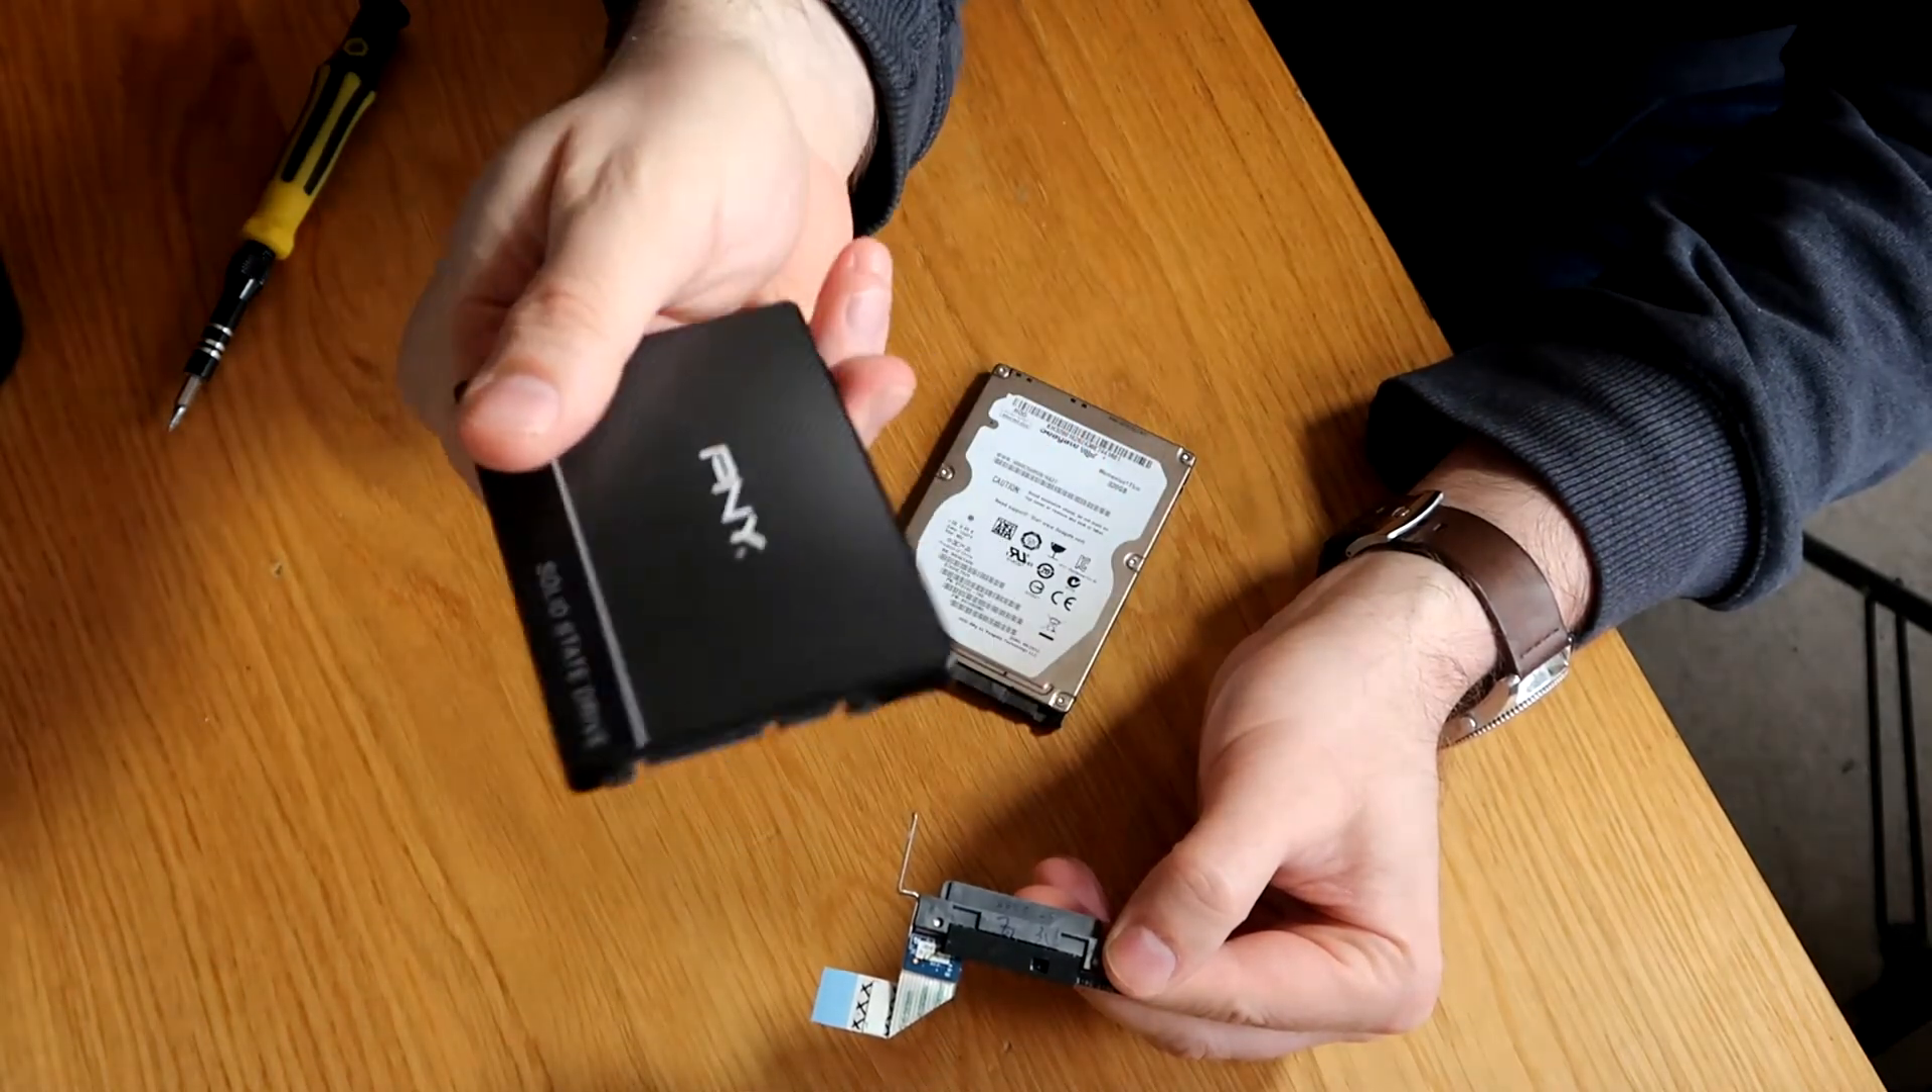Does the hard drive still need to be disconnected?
No.